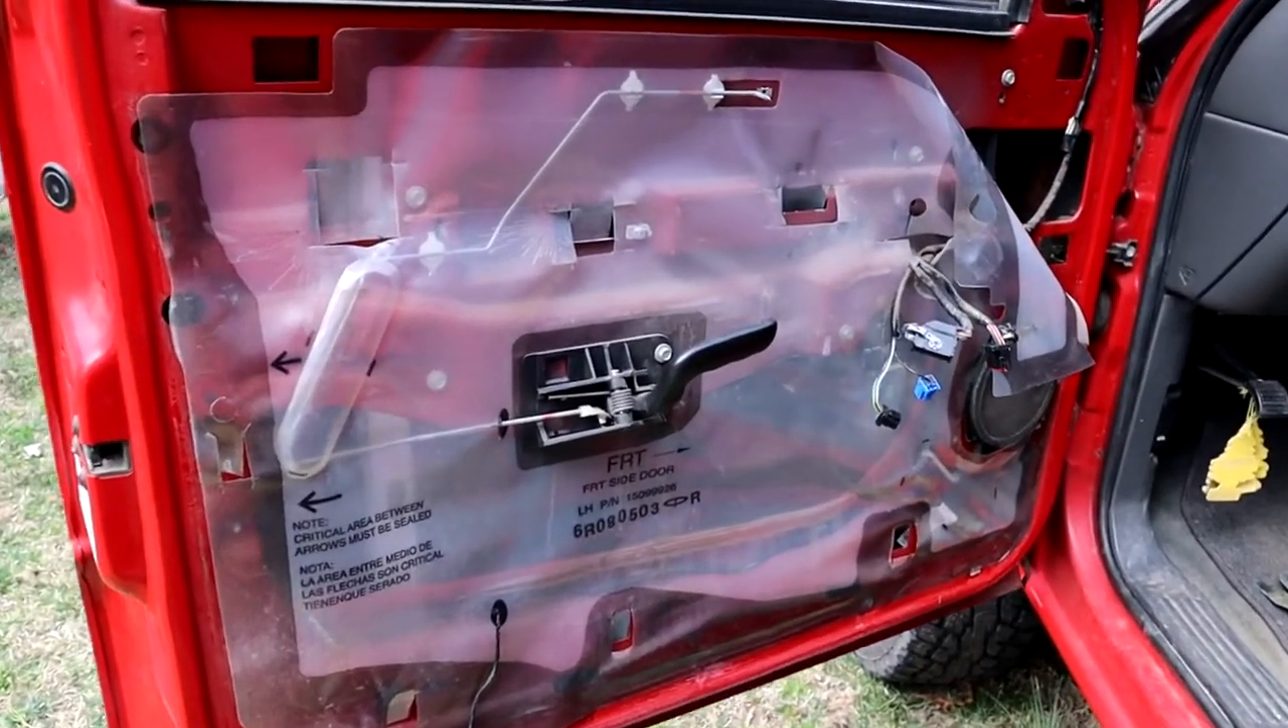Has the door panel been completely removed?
Yes.